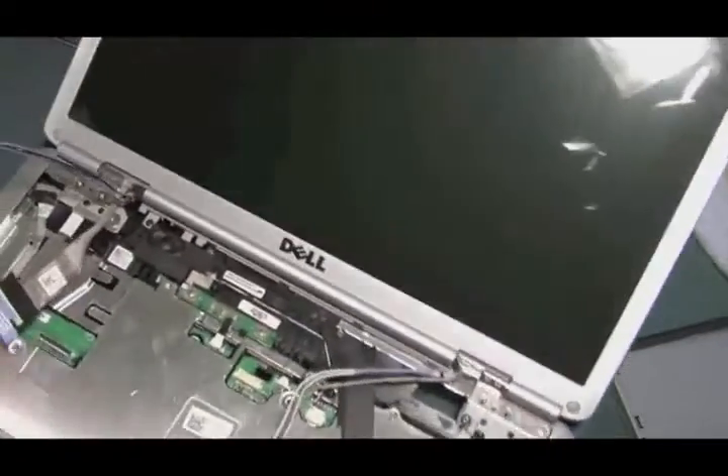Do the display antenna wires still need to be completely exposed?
No.